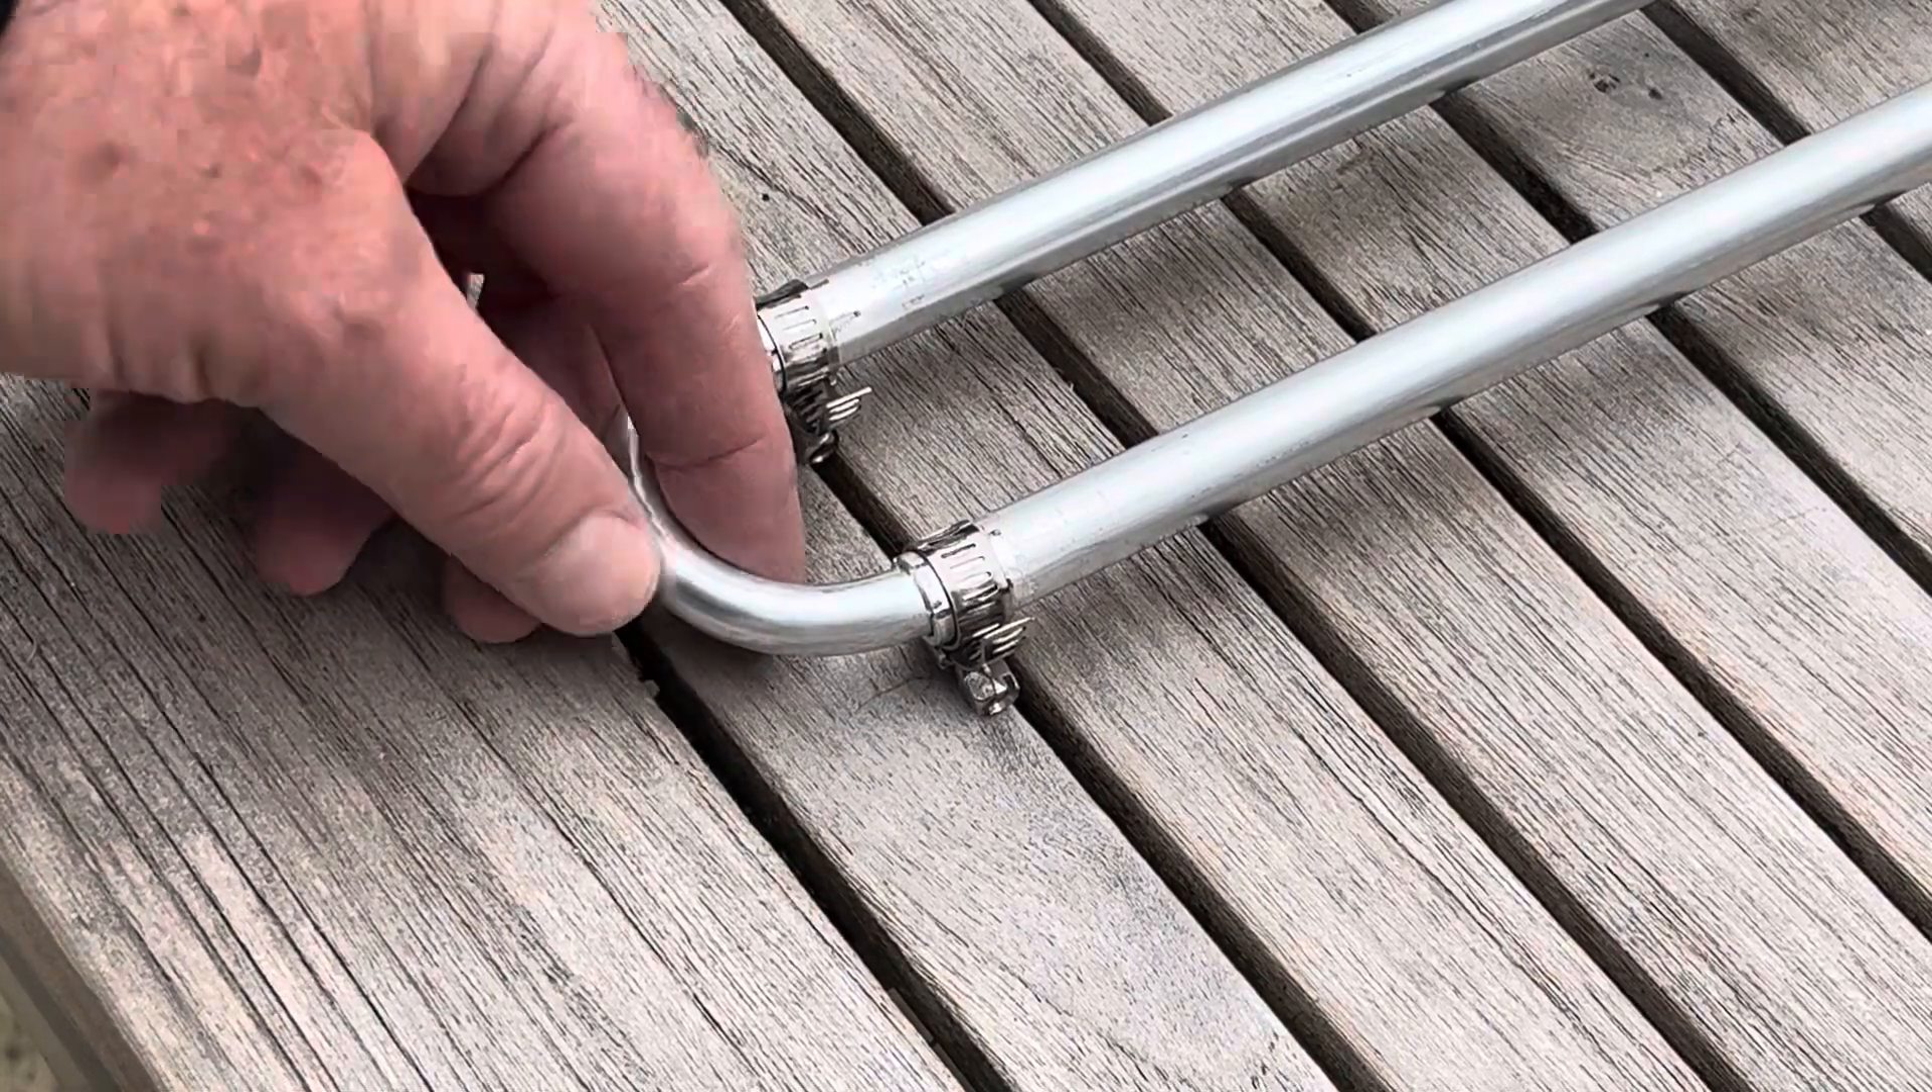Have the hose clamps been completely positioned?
Yes.